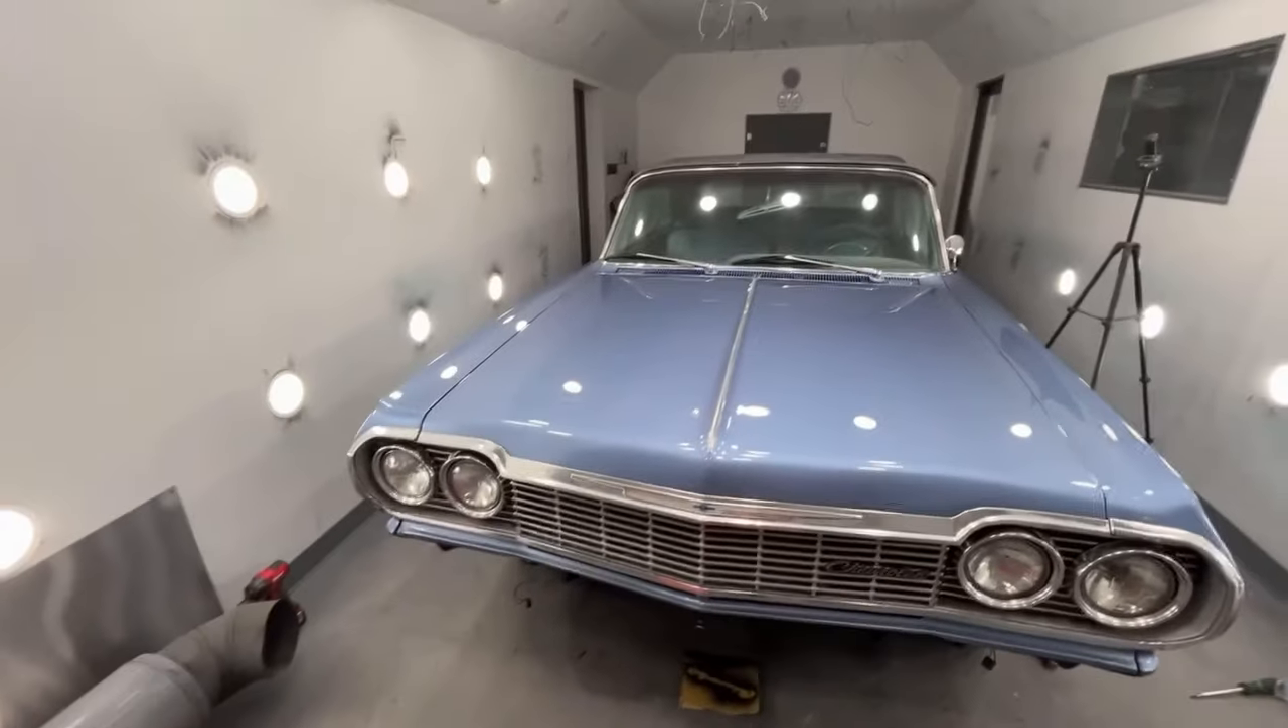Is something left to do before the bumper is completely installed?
Yes.